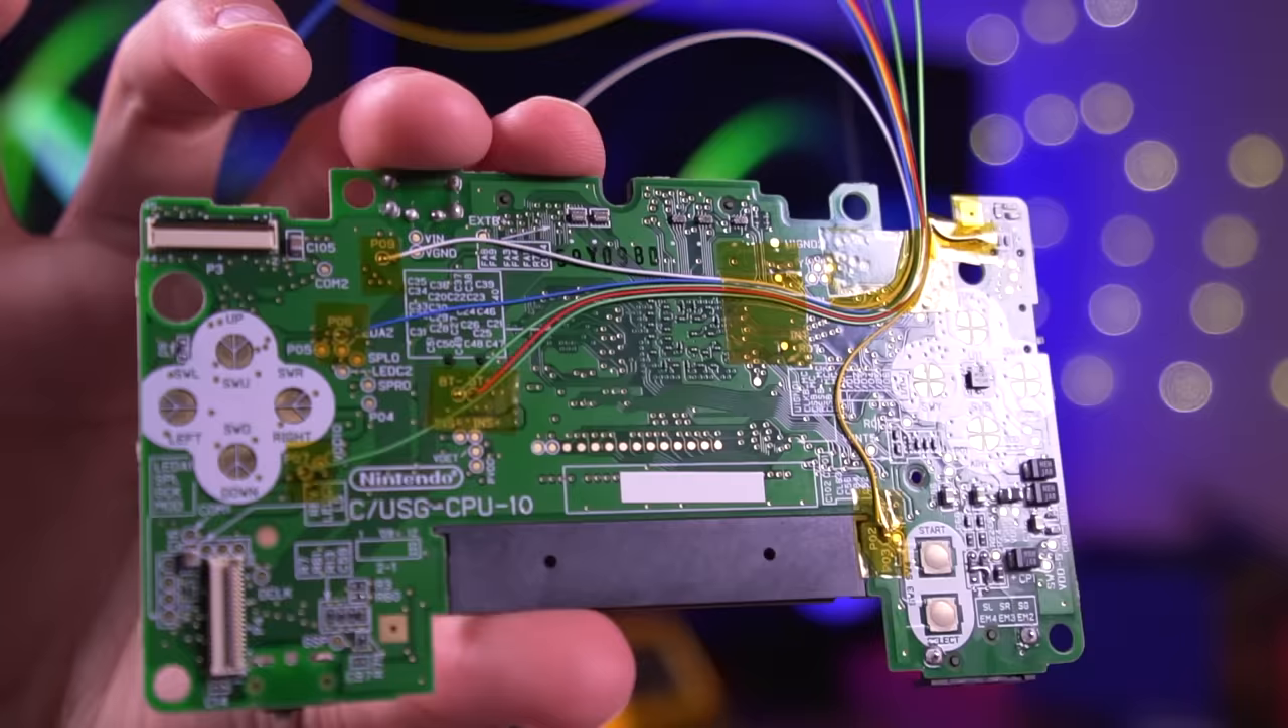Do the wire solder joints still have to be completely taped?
No.